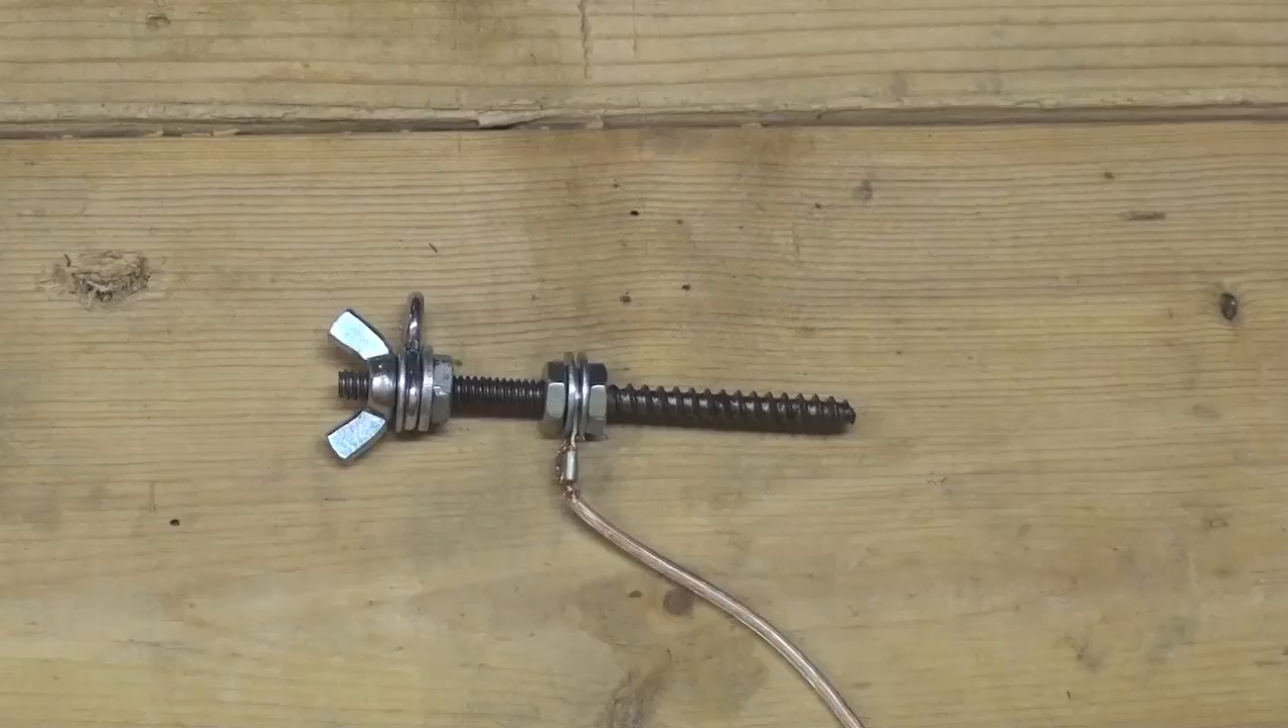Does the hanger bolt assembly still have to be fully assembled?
No.